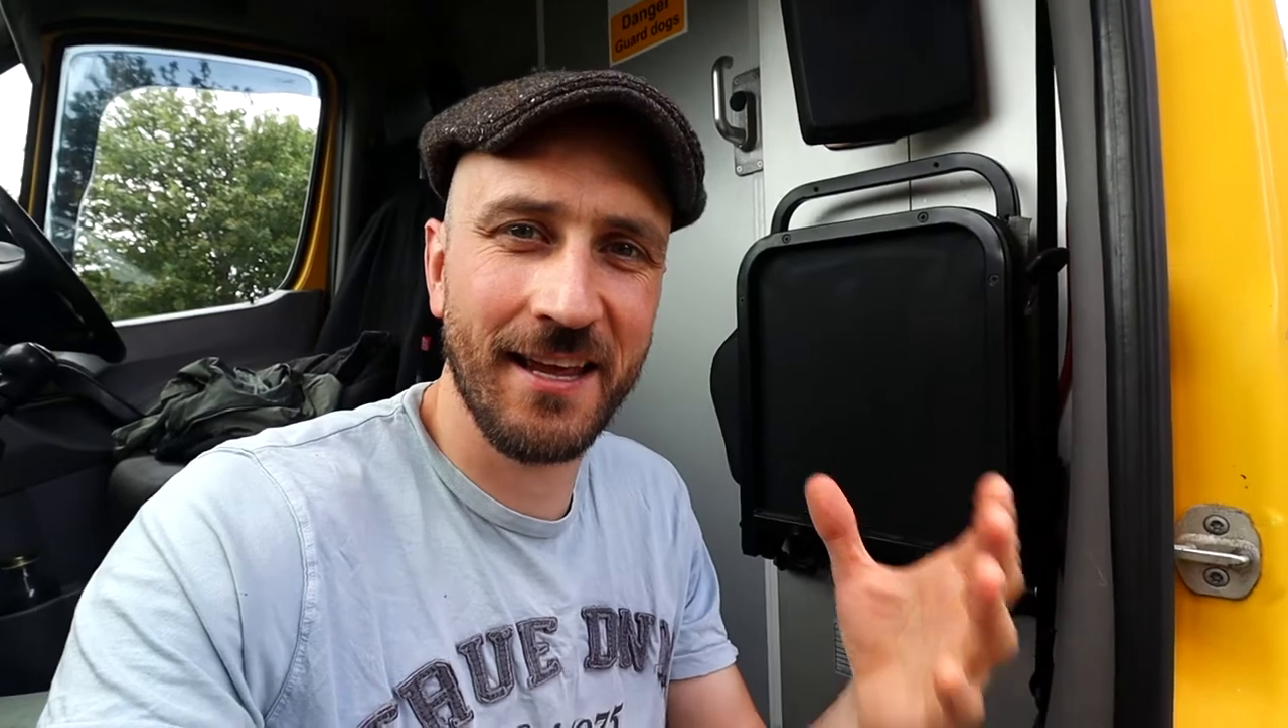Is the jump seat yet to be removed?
Yes.